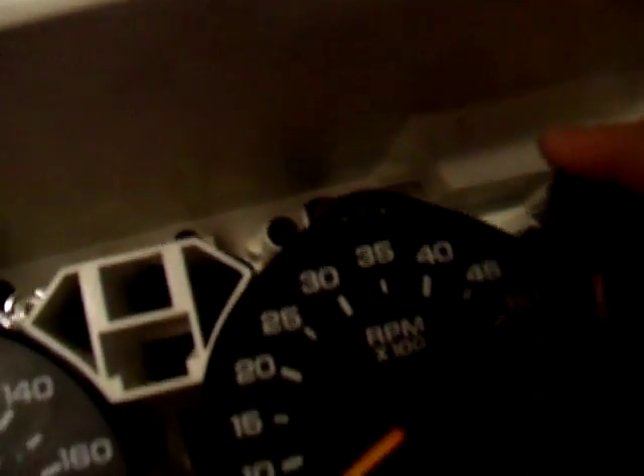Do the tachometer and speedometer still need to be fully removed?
Yes.